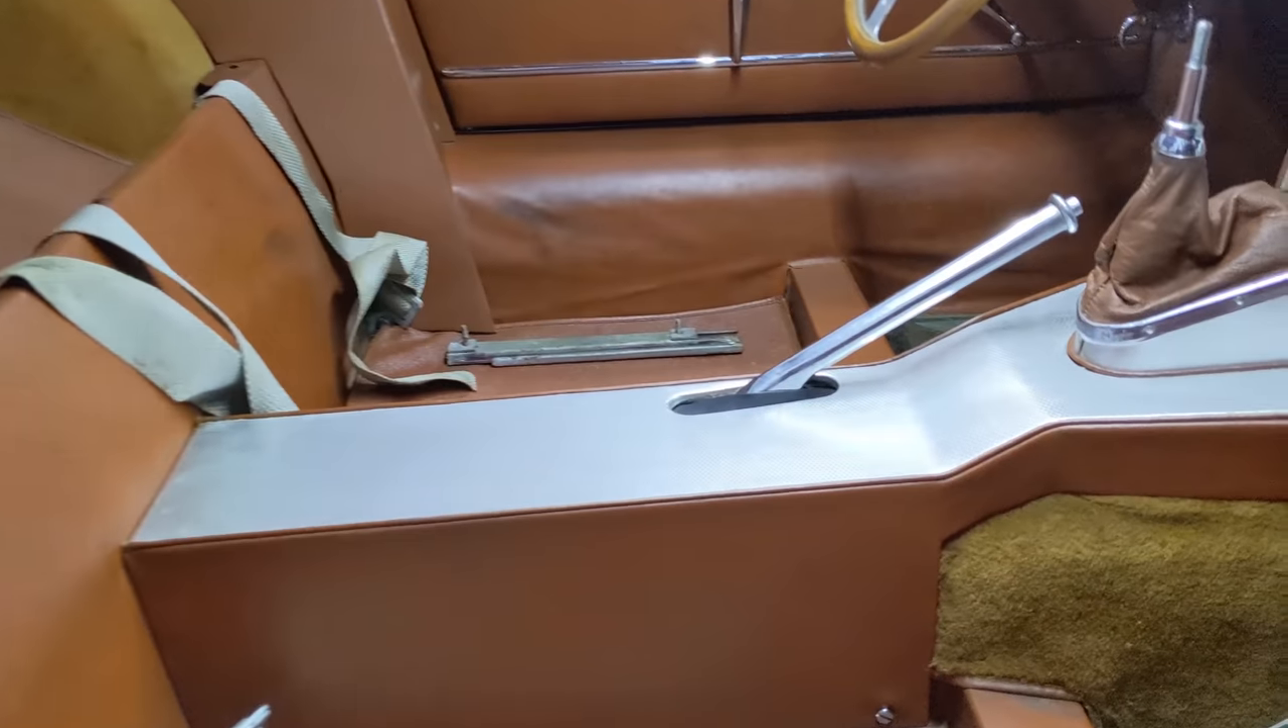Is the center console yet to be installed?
No.